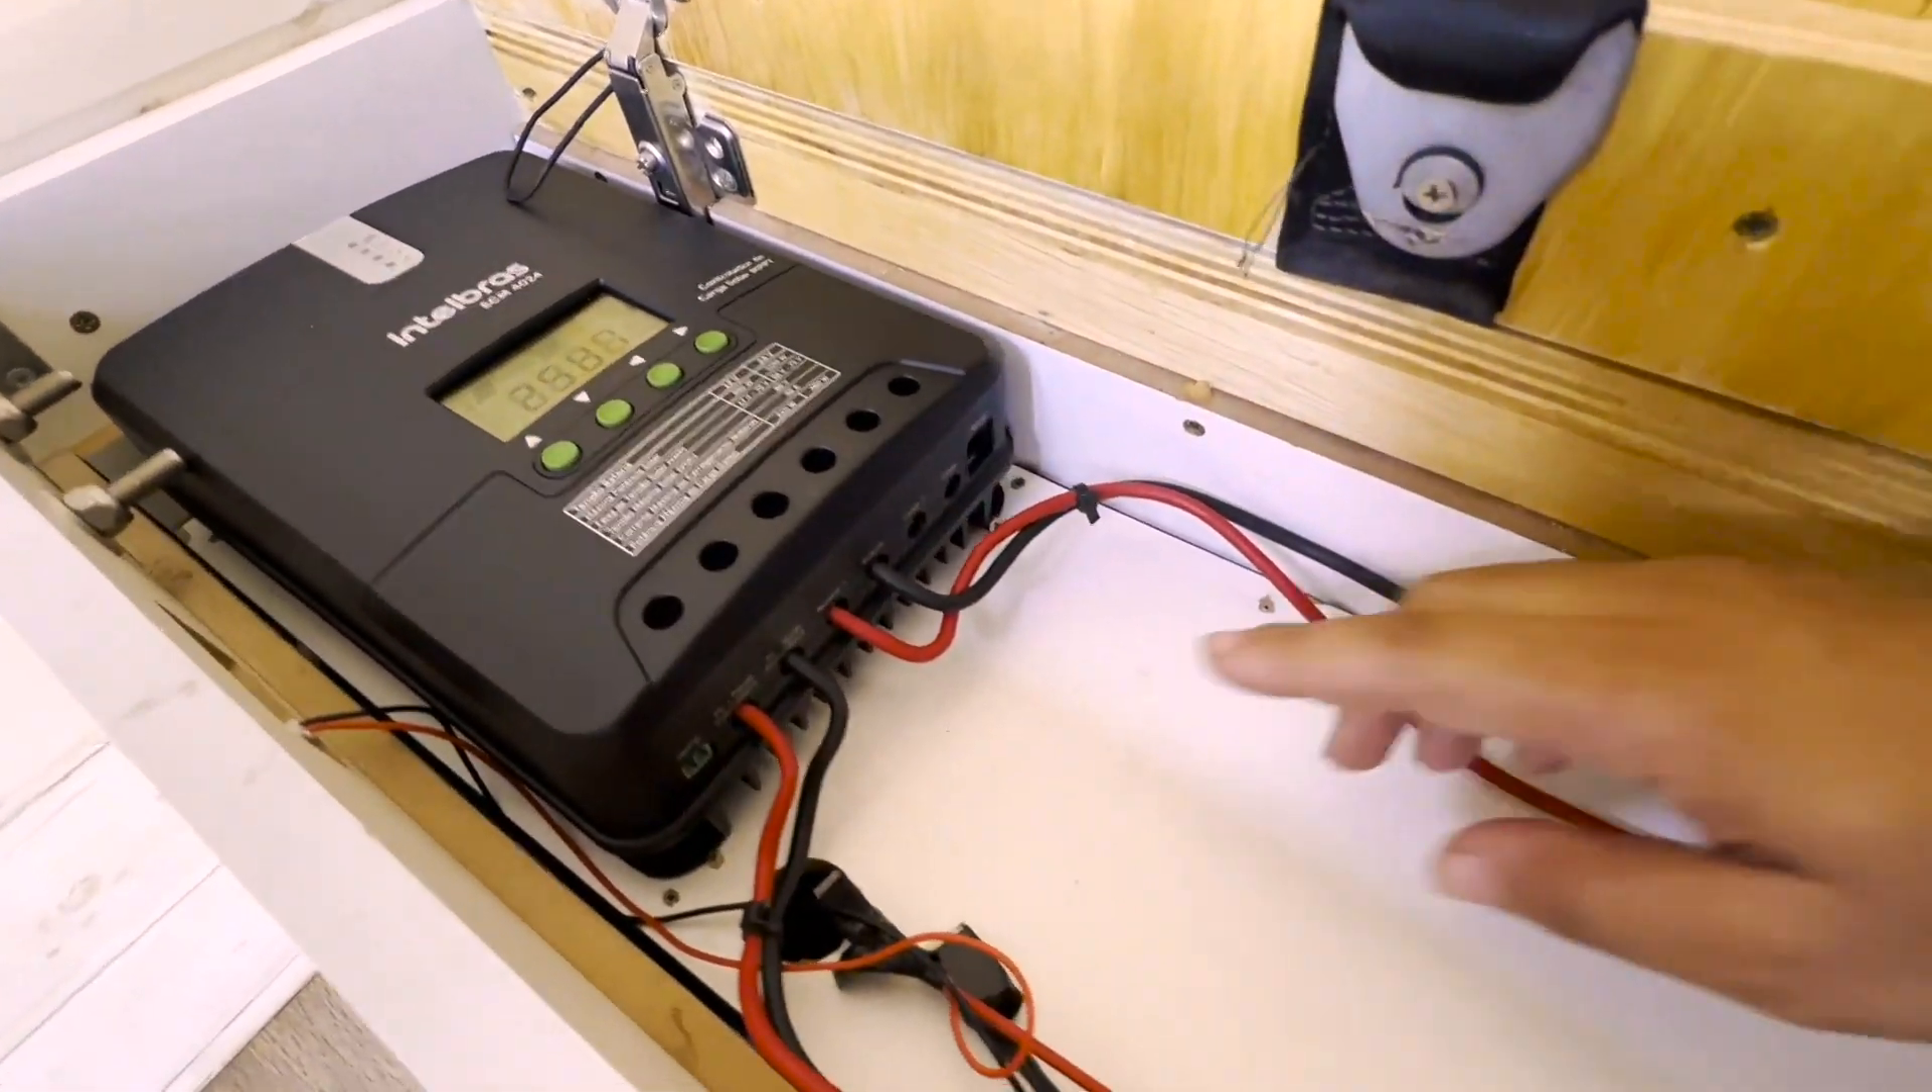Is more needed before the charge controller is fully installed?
No.